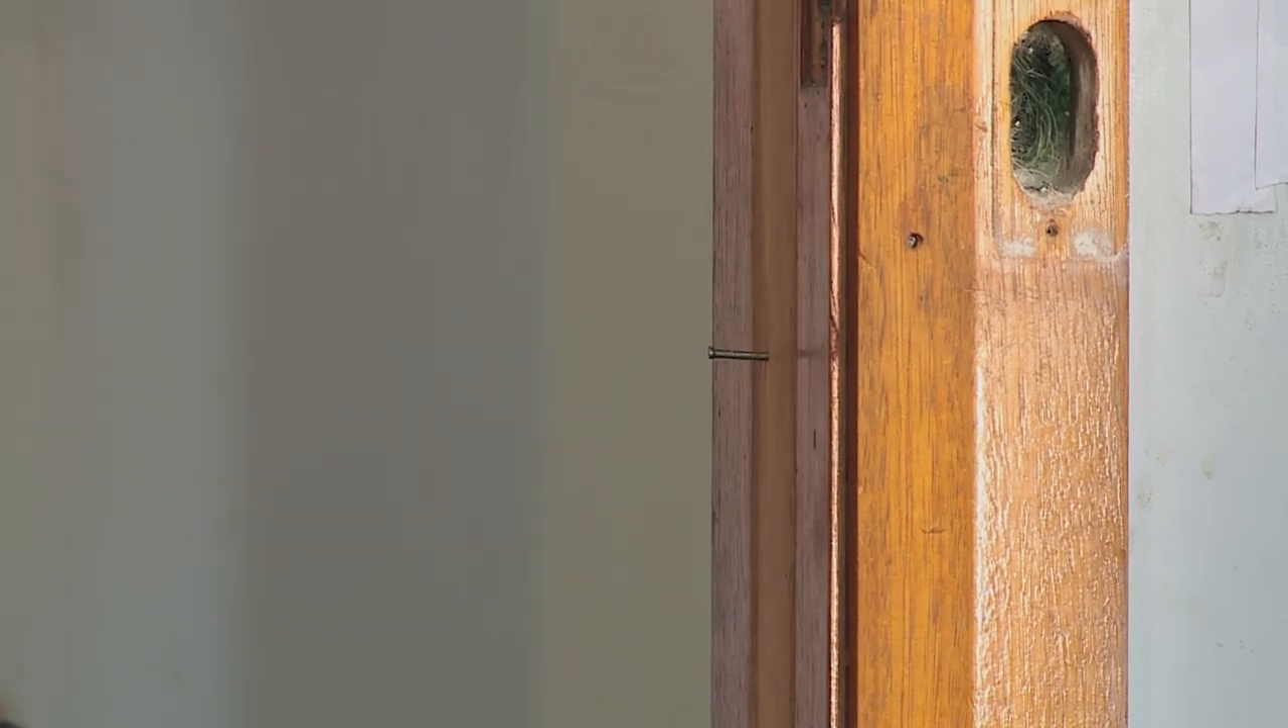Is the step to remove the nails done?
No.